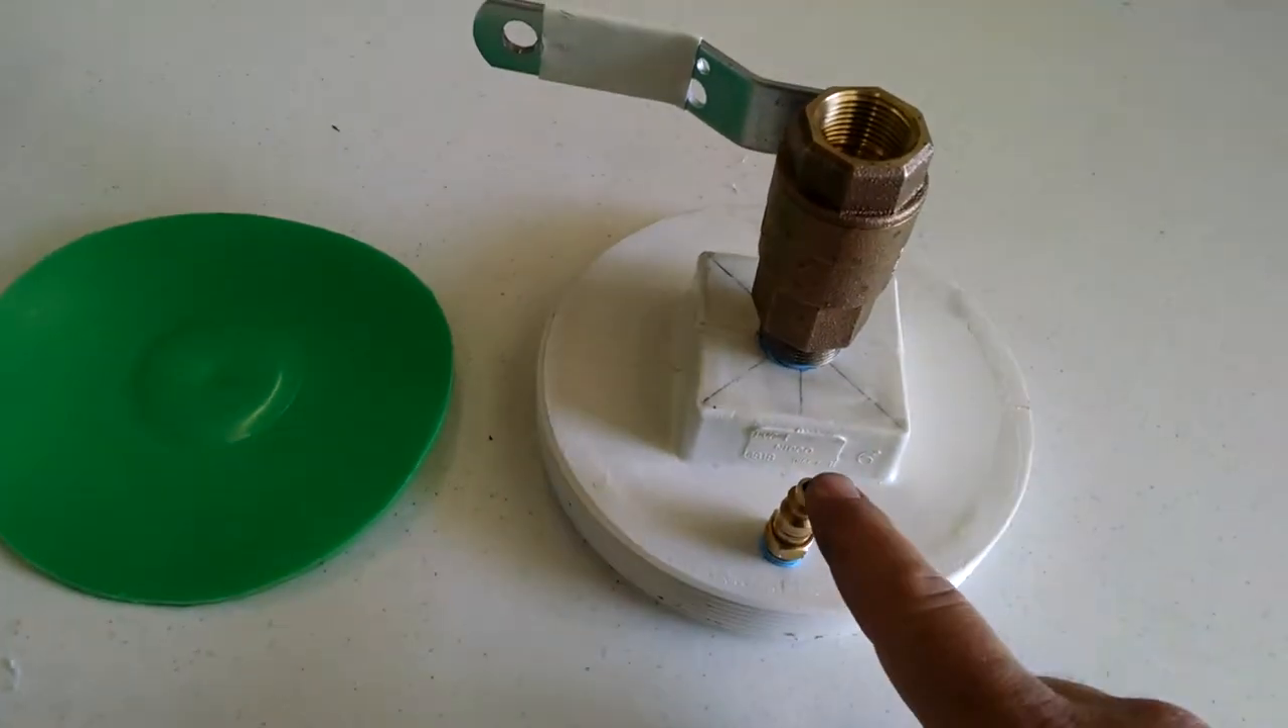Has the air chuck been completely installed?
Yes.